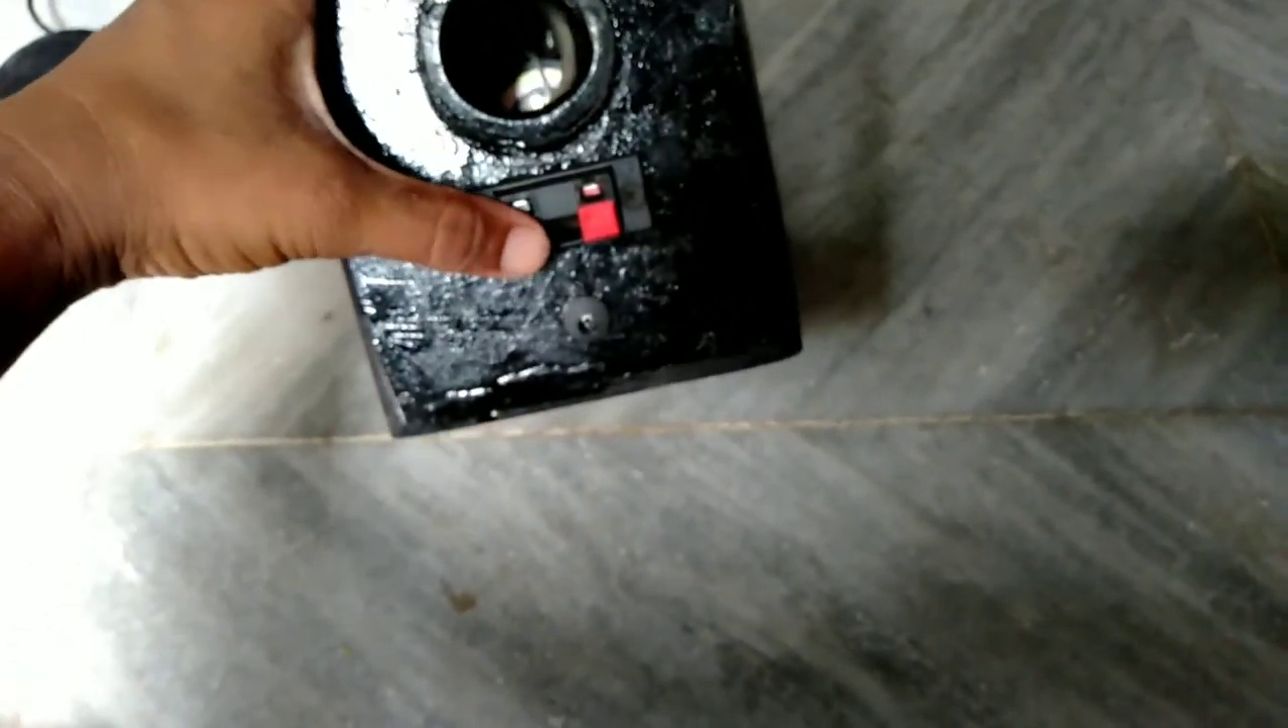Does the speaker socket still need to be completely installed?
No.